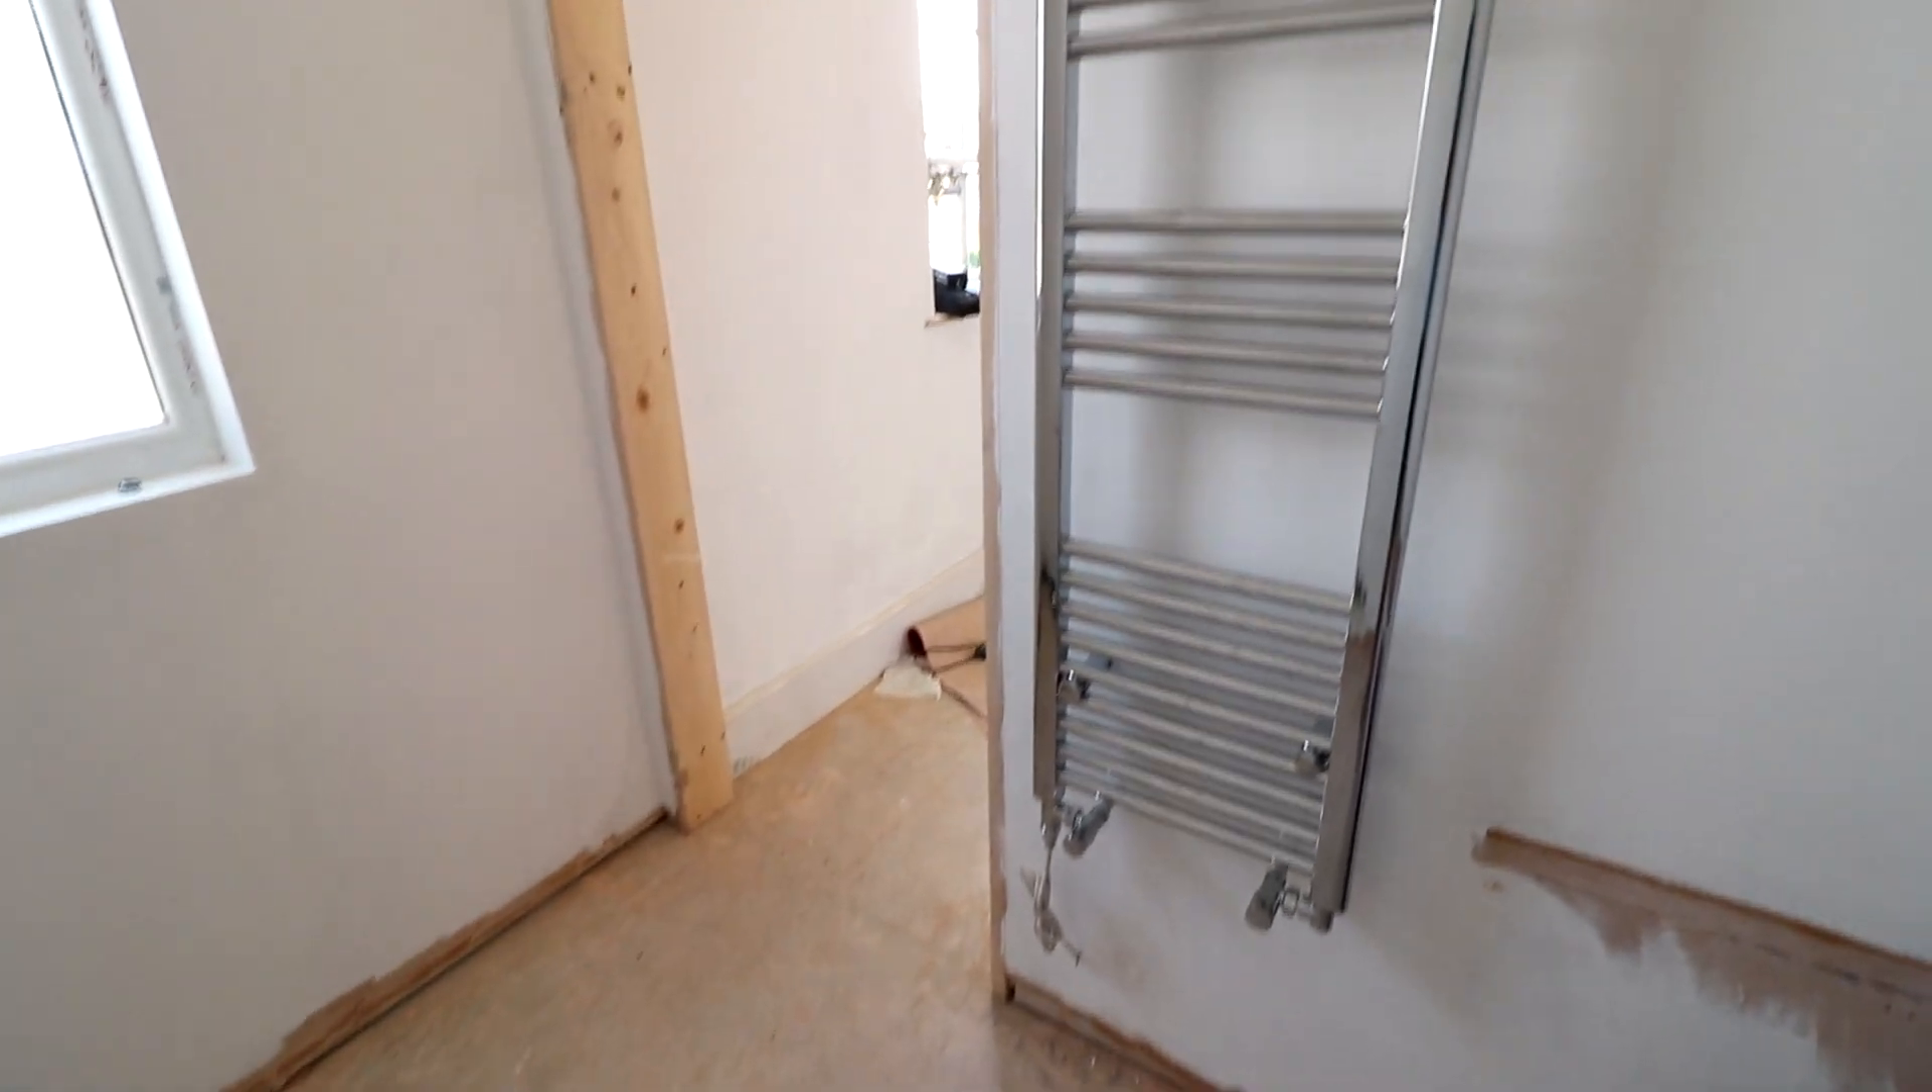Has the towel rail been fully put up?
Yes.